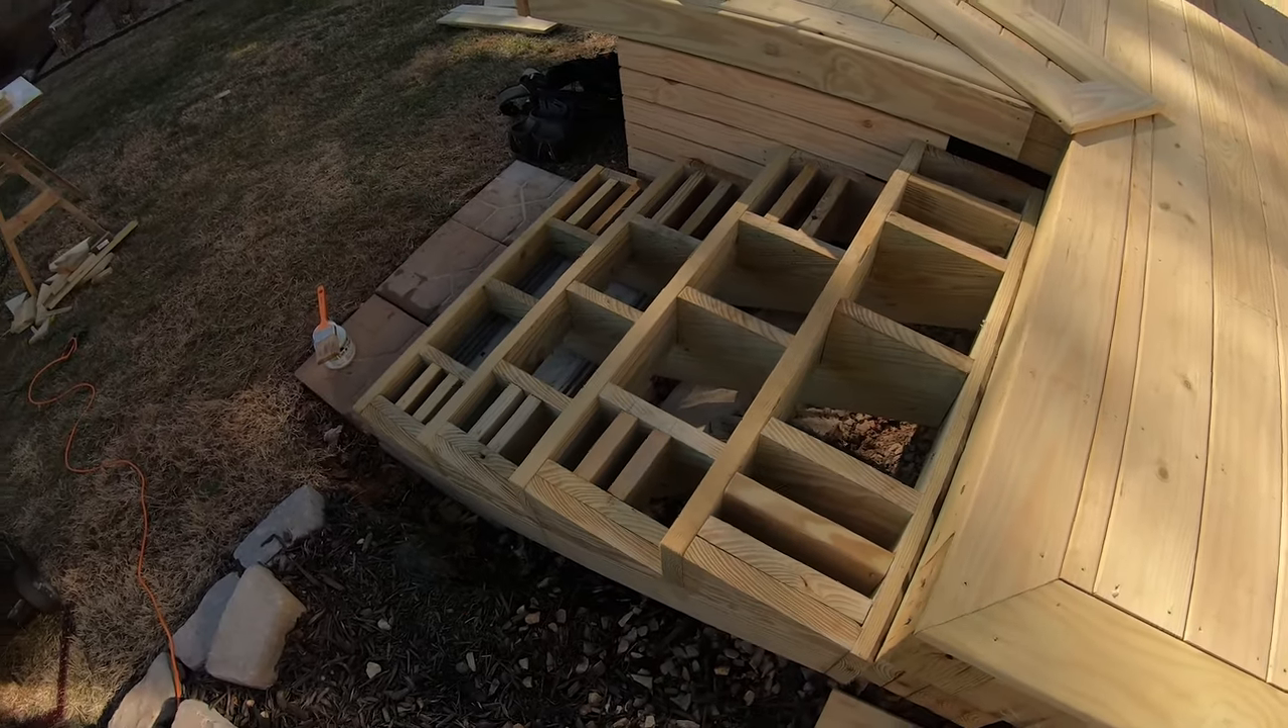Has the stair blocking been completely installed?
Yes.